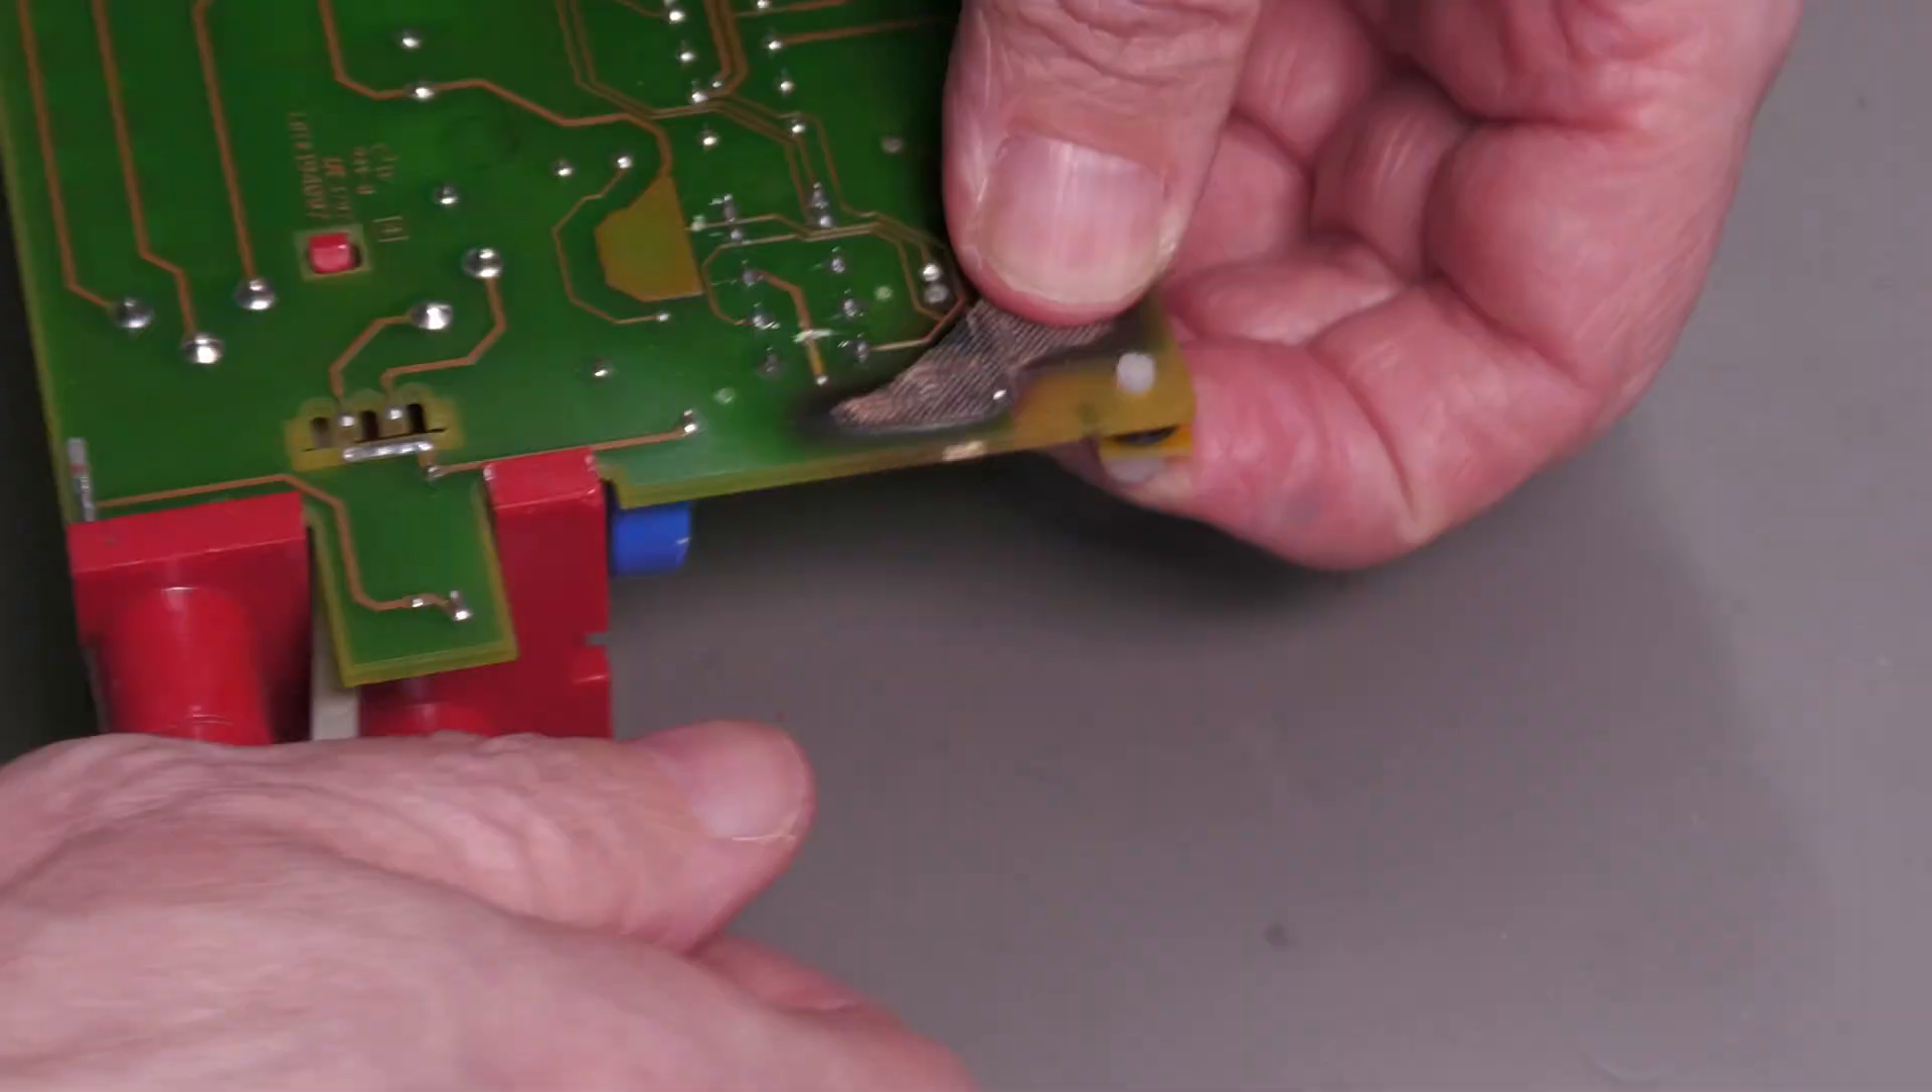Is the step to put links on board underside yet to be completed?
Yes.